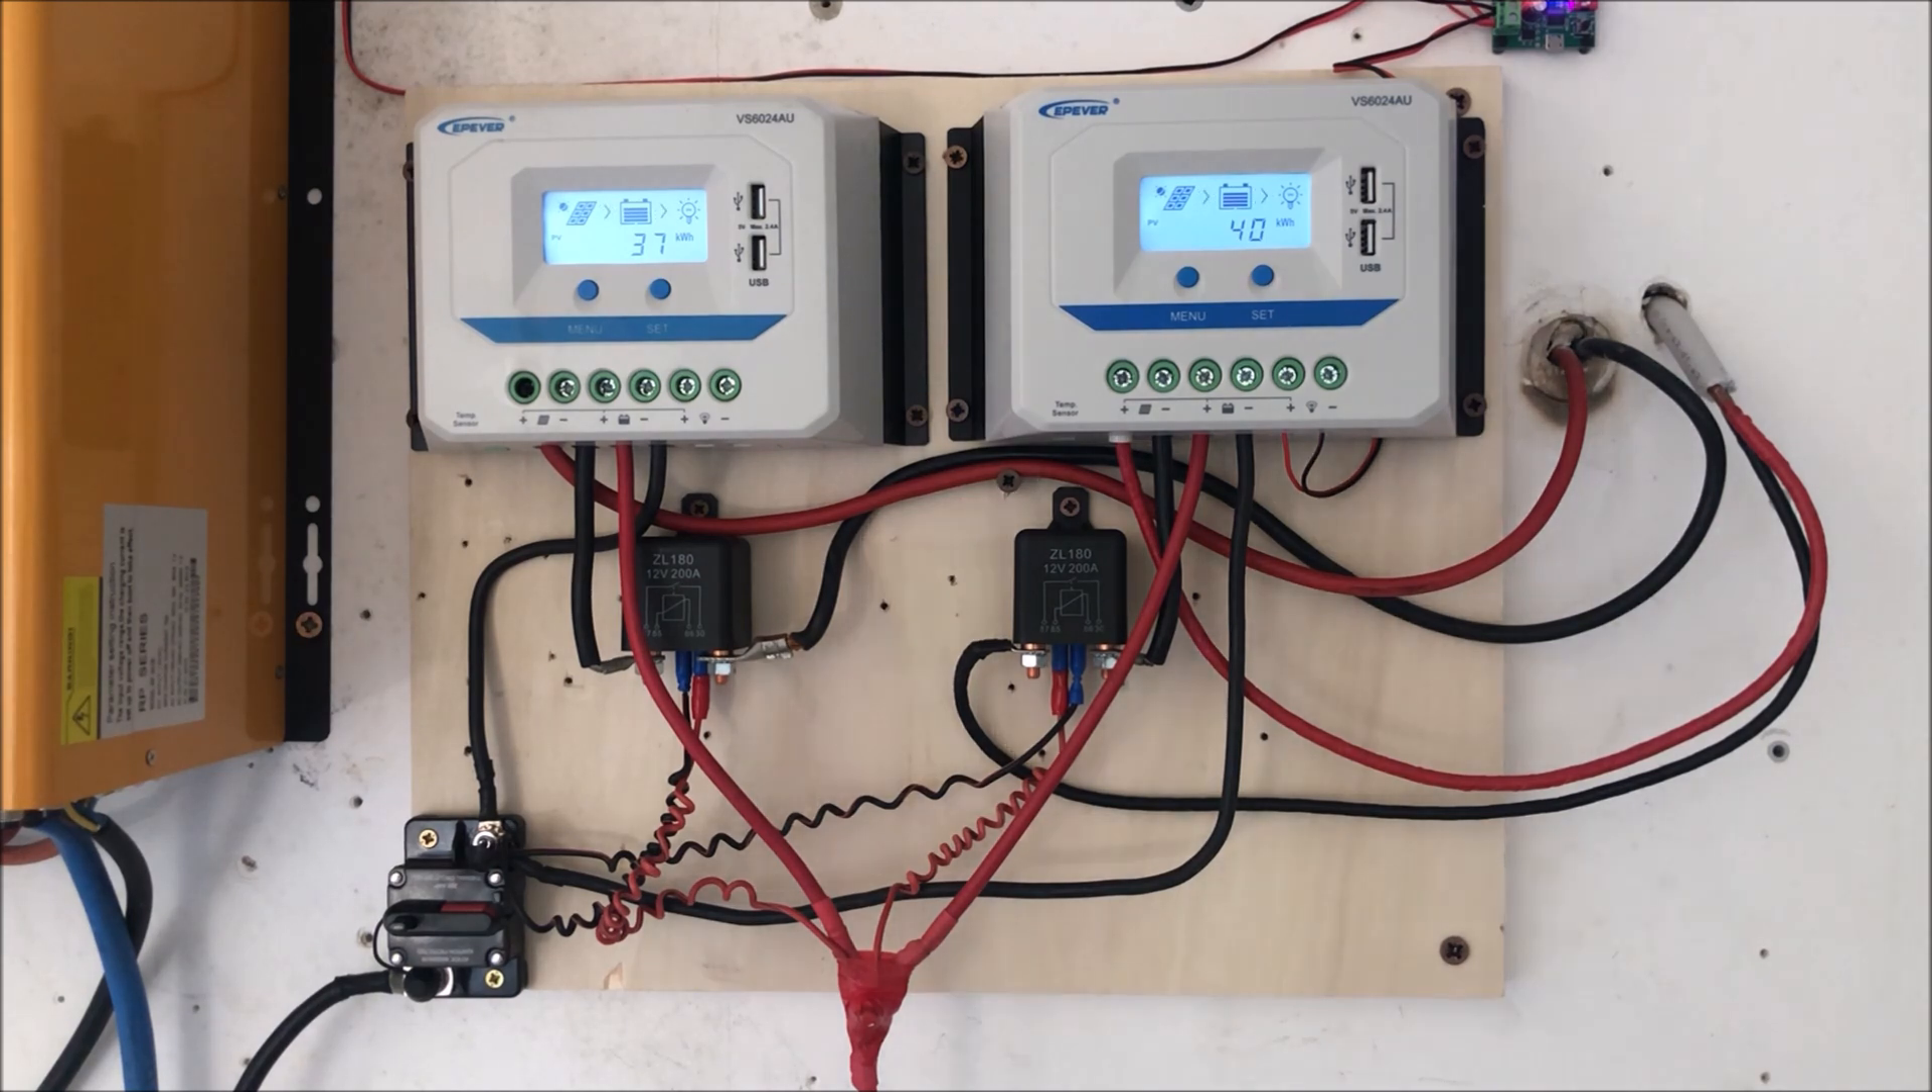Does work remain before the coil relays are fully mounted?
No.